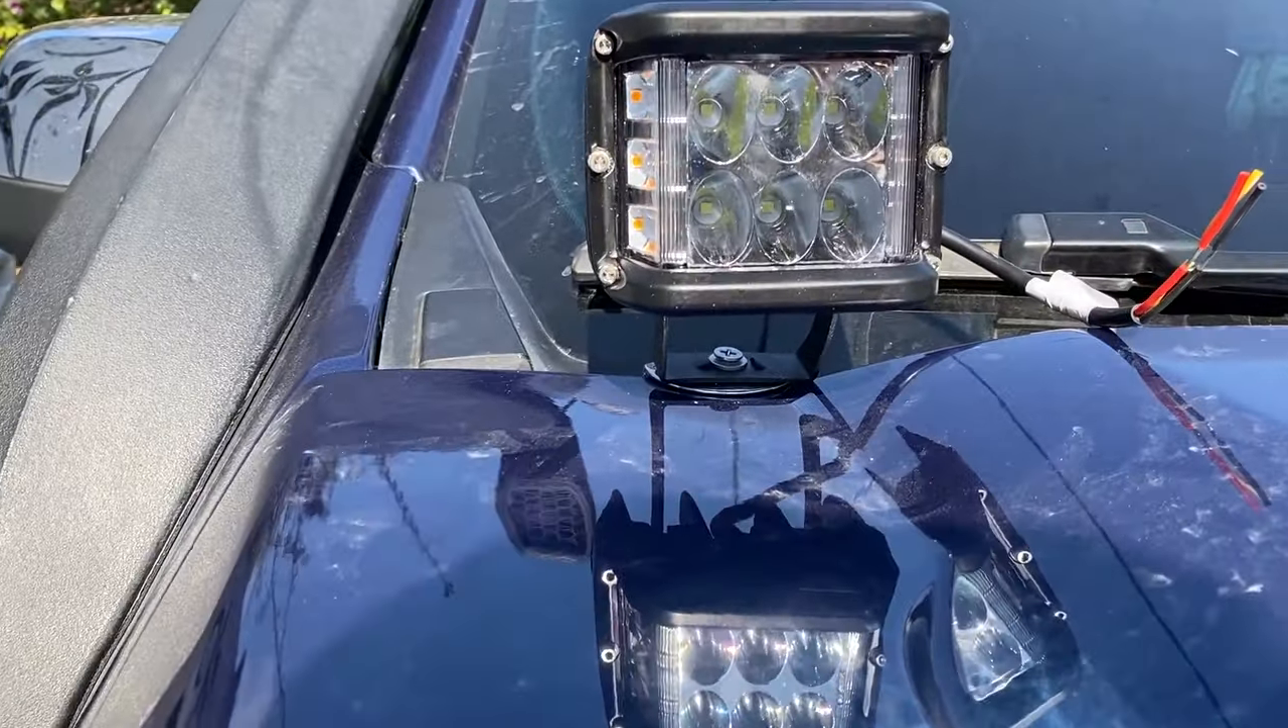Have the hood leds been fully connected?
No.